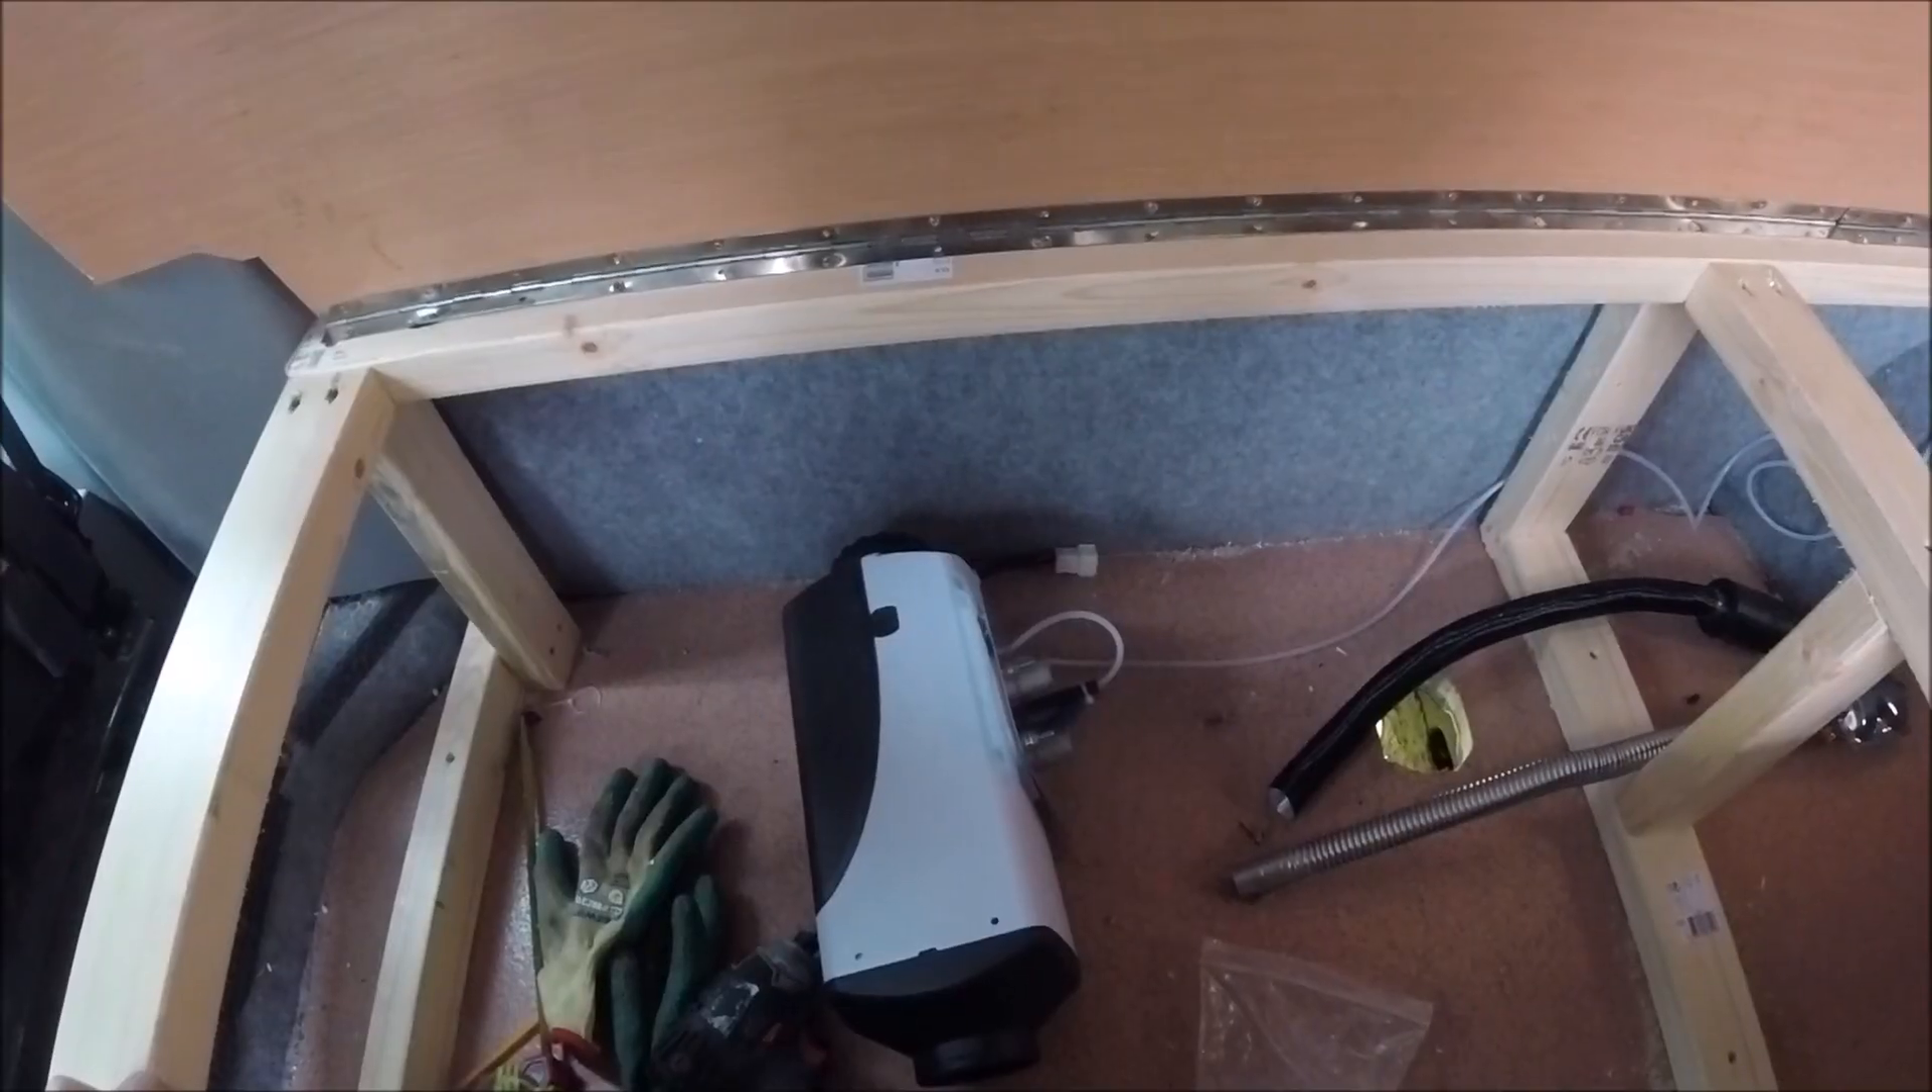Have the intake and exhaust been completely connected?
No.